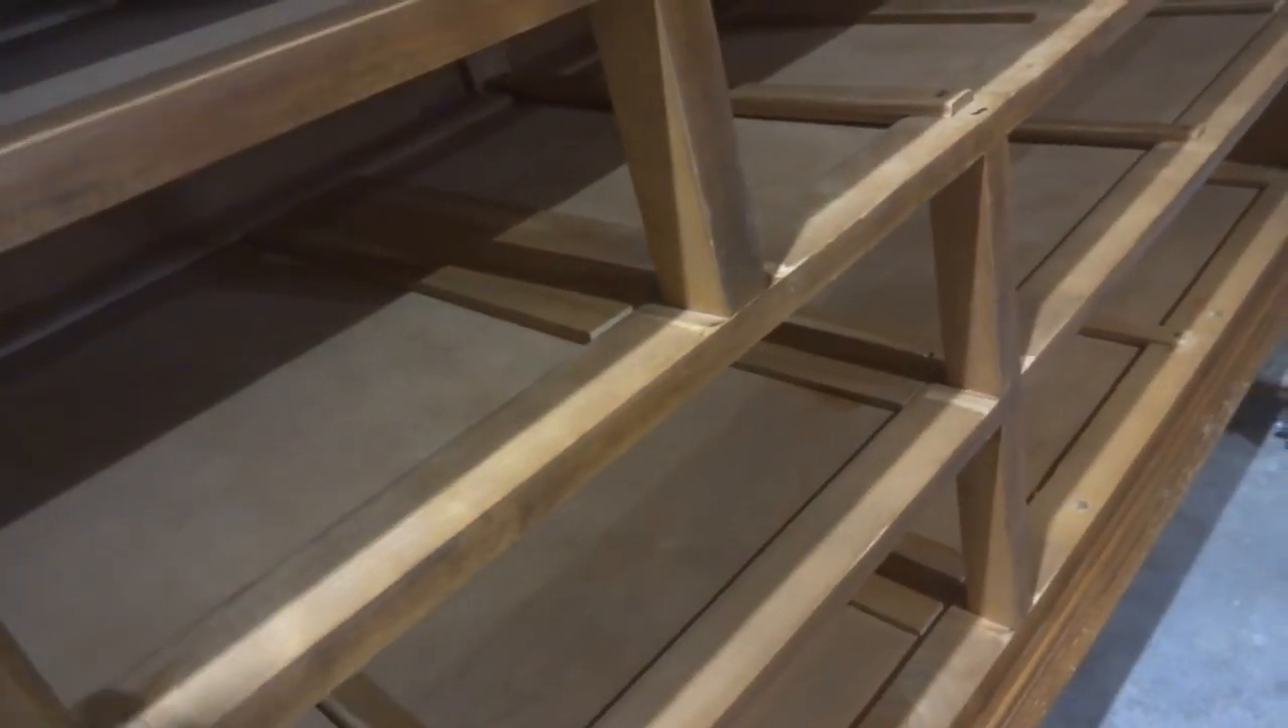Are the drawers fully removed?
Yes.